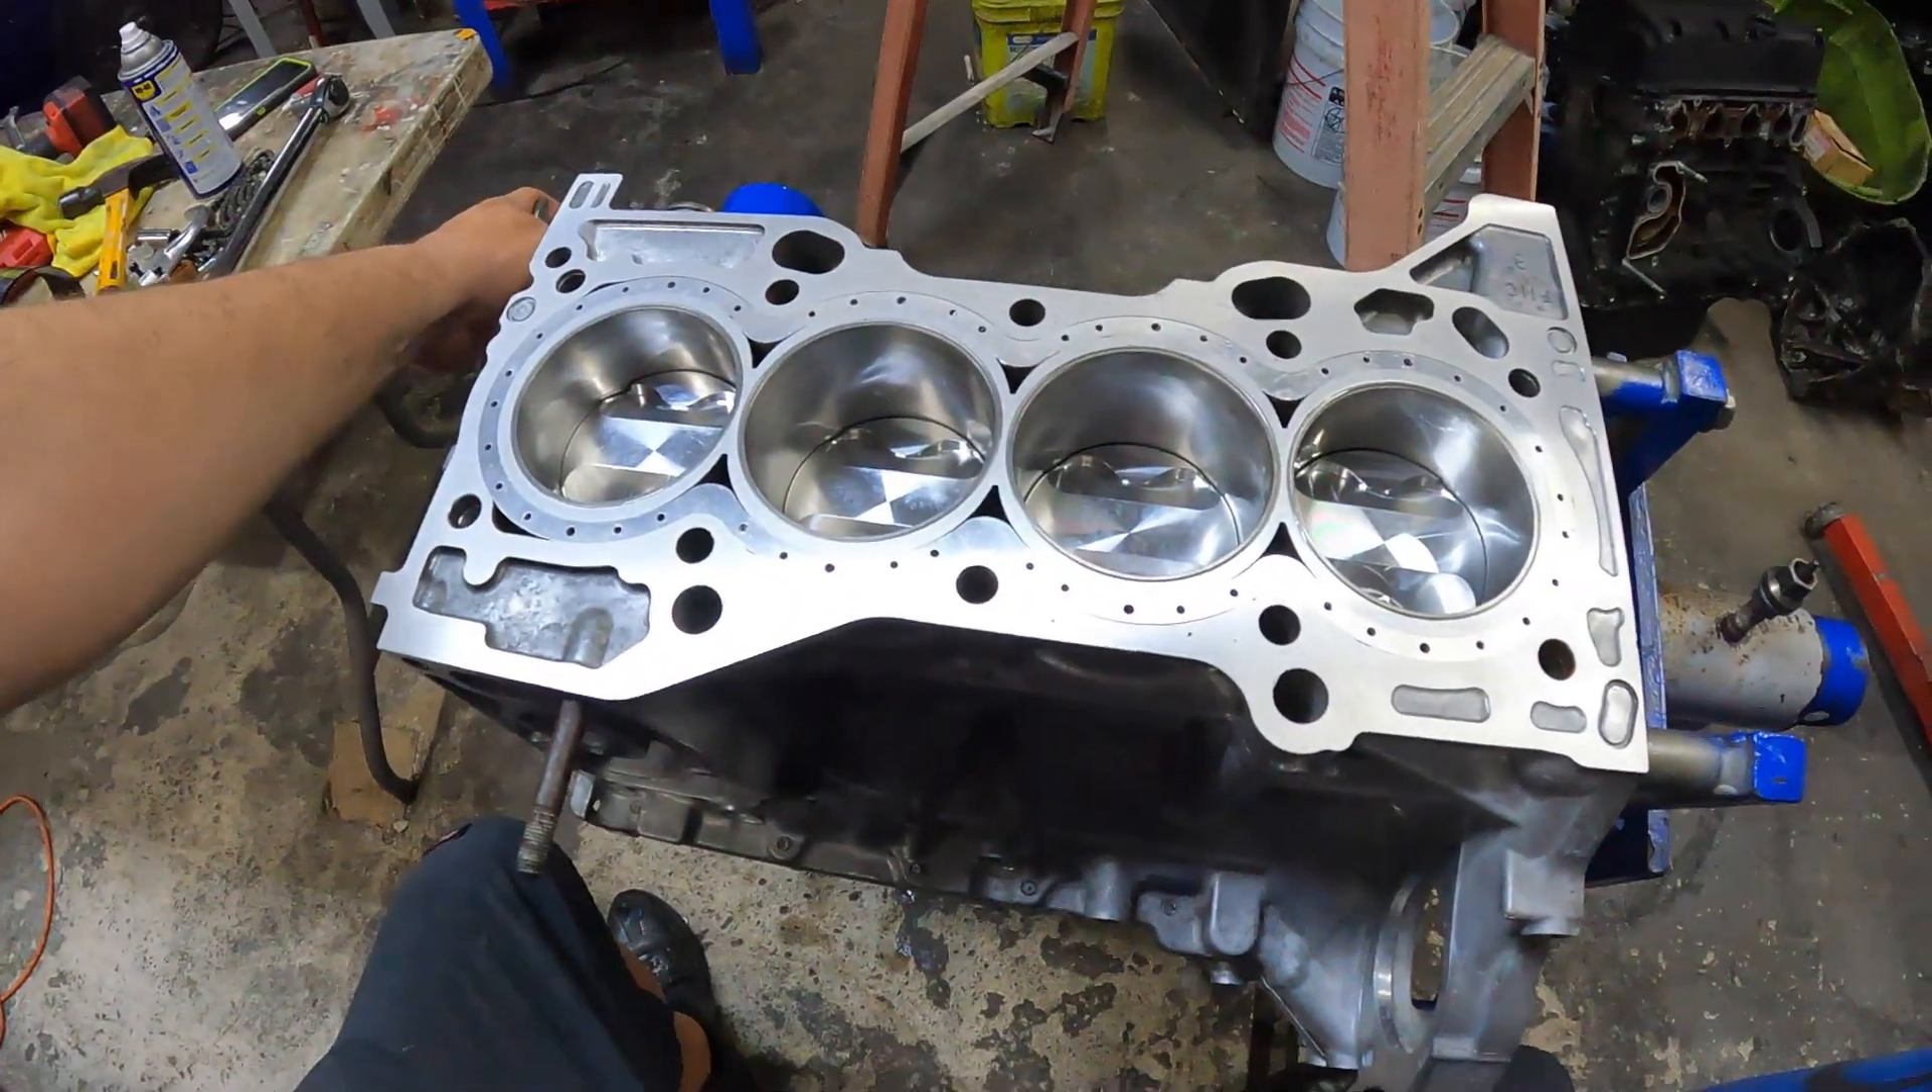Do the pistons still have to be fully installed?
No.